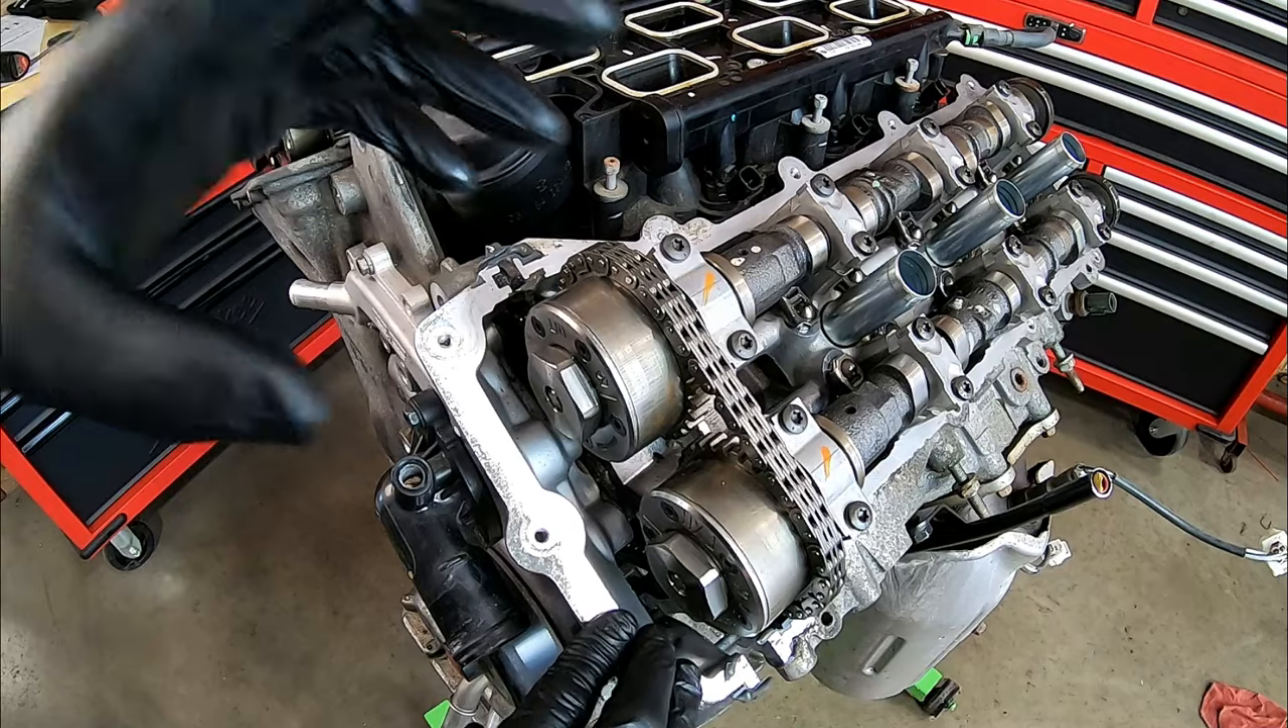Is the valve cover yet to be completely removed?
No.